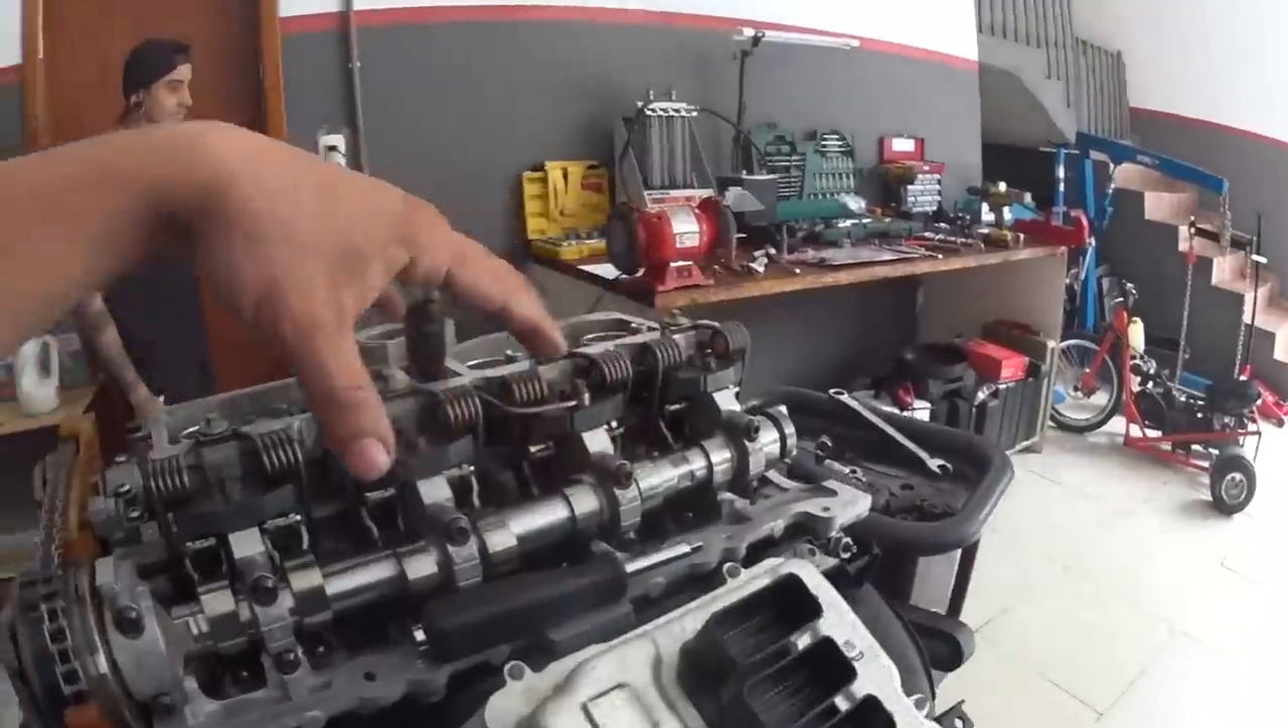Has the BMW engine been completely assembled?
No.